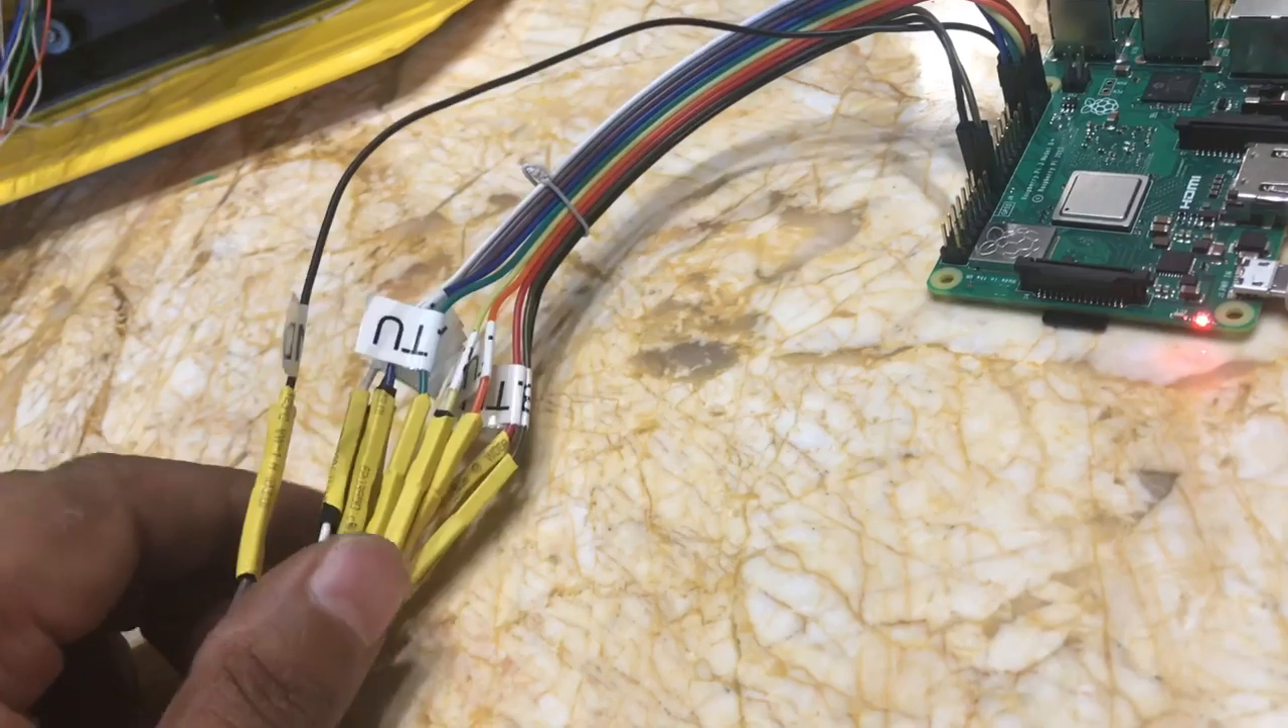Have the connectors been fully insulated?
Yes.